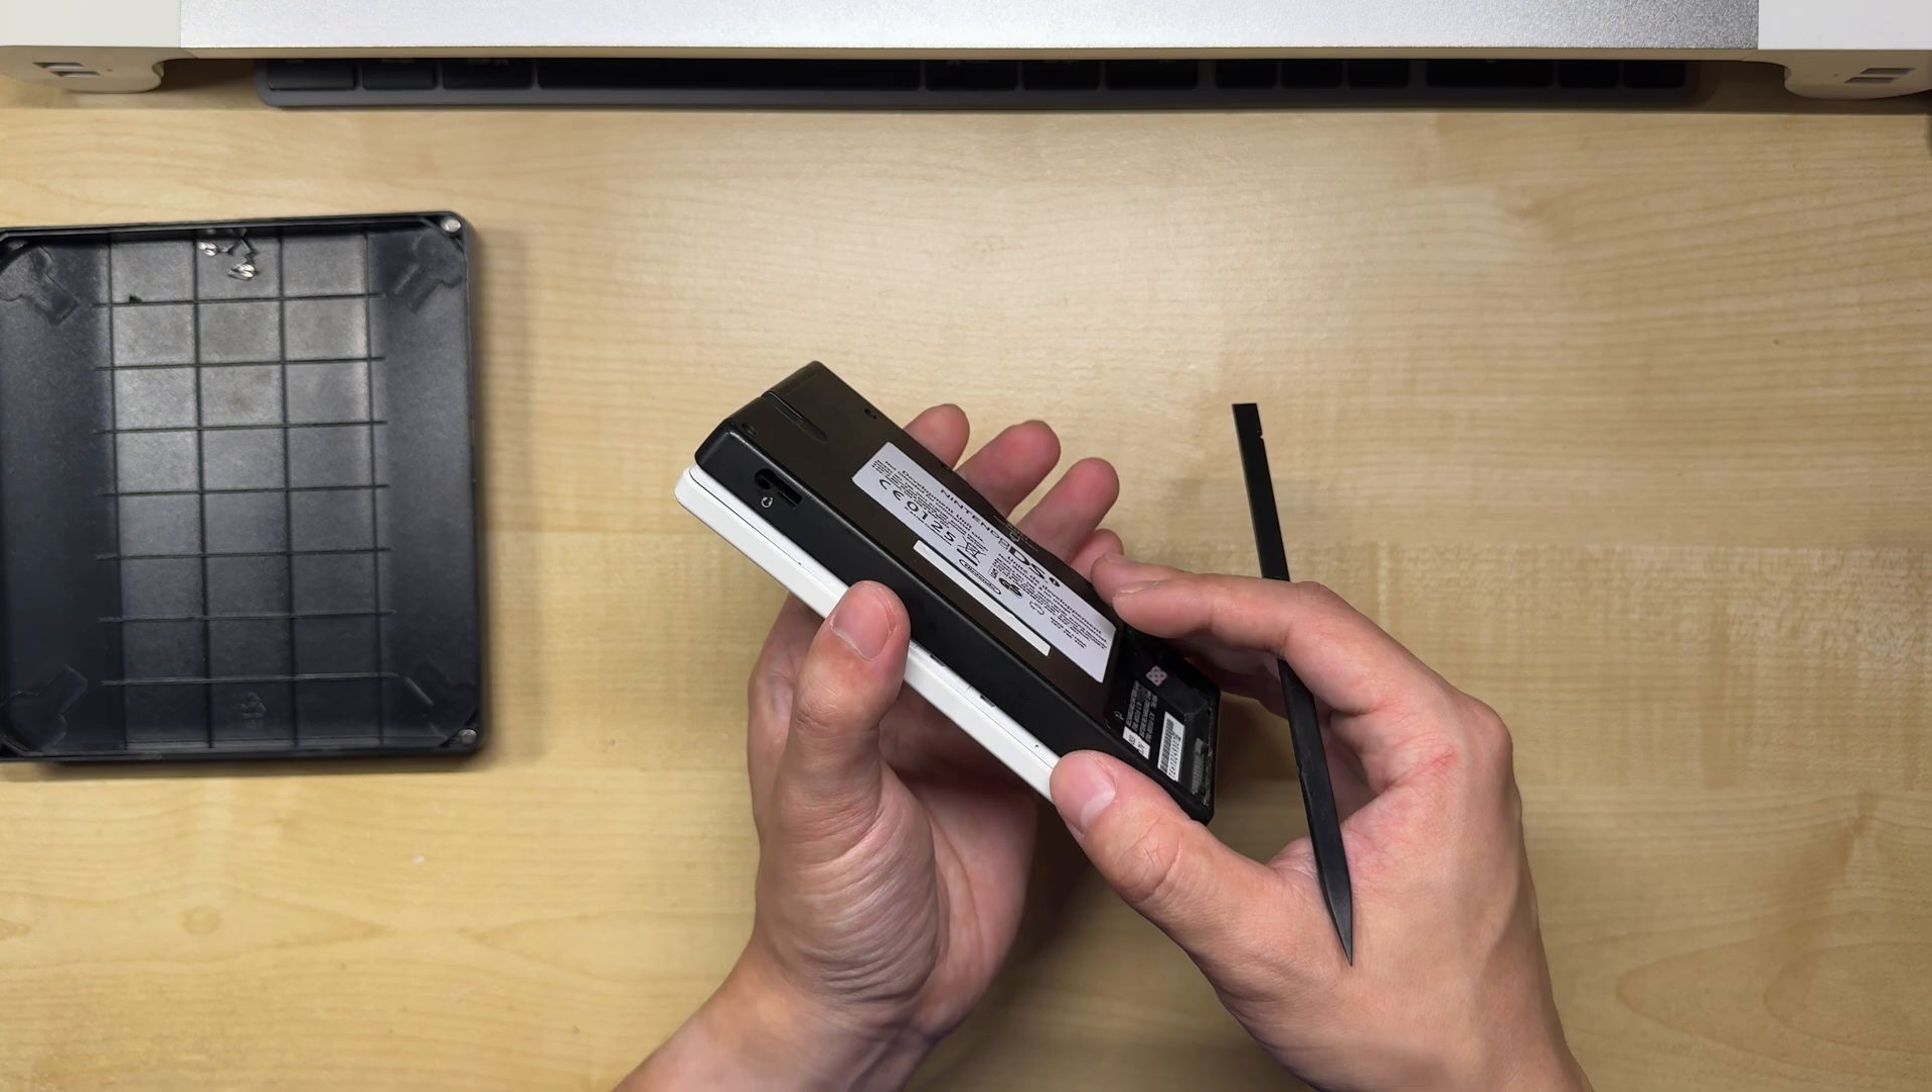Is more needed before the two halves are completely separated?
Yes.